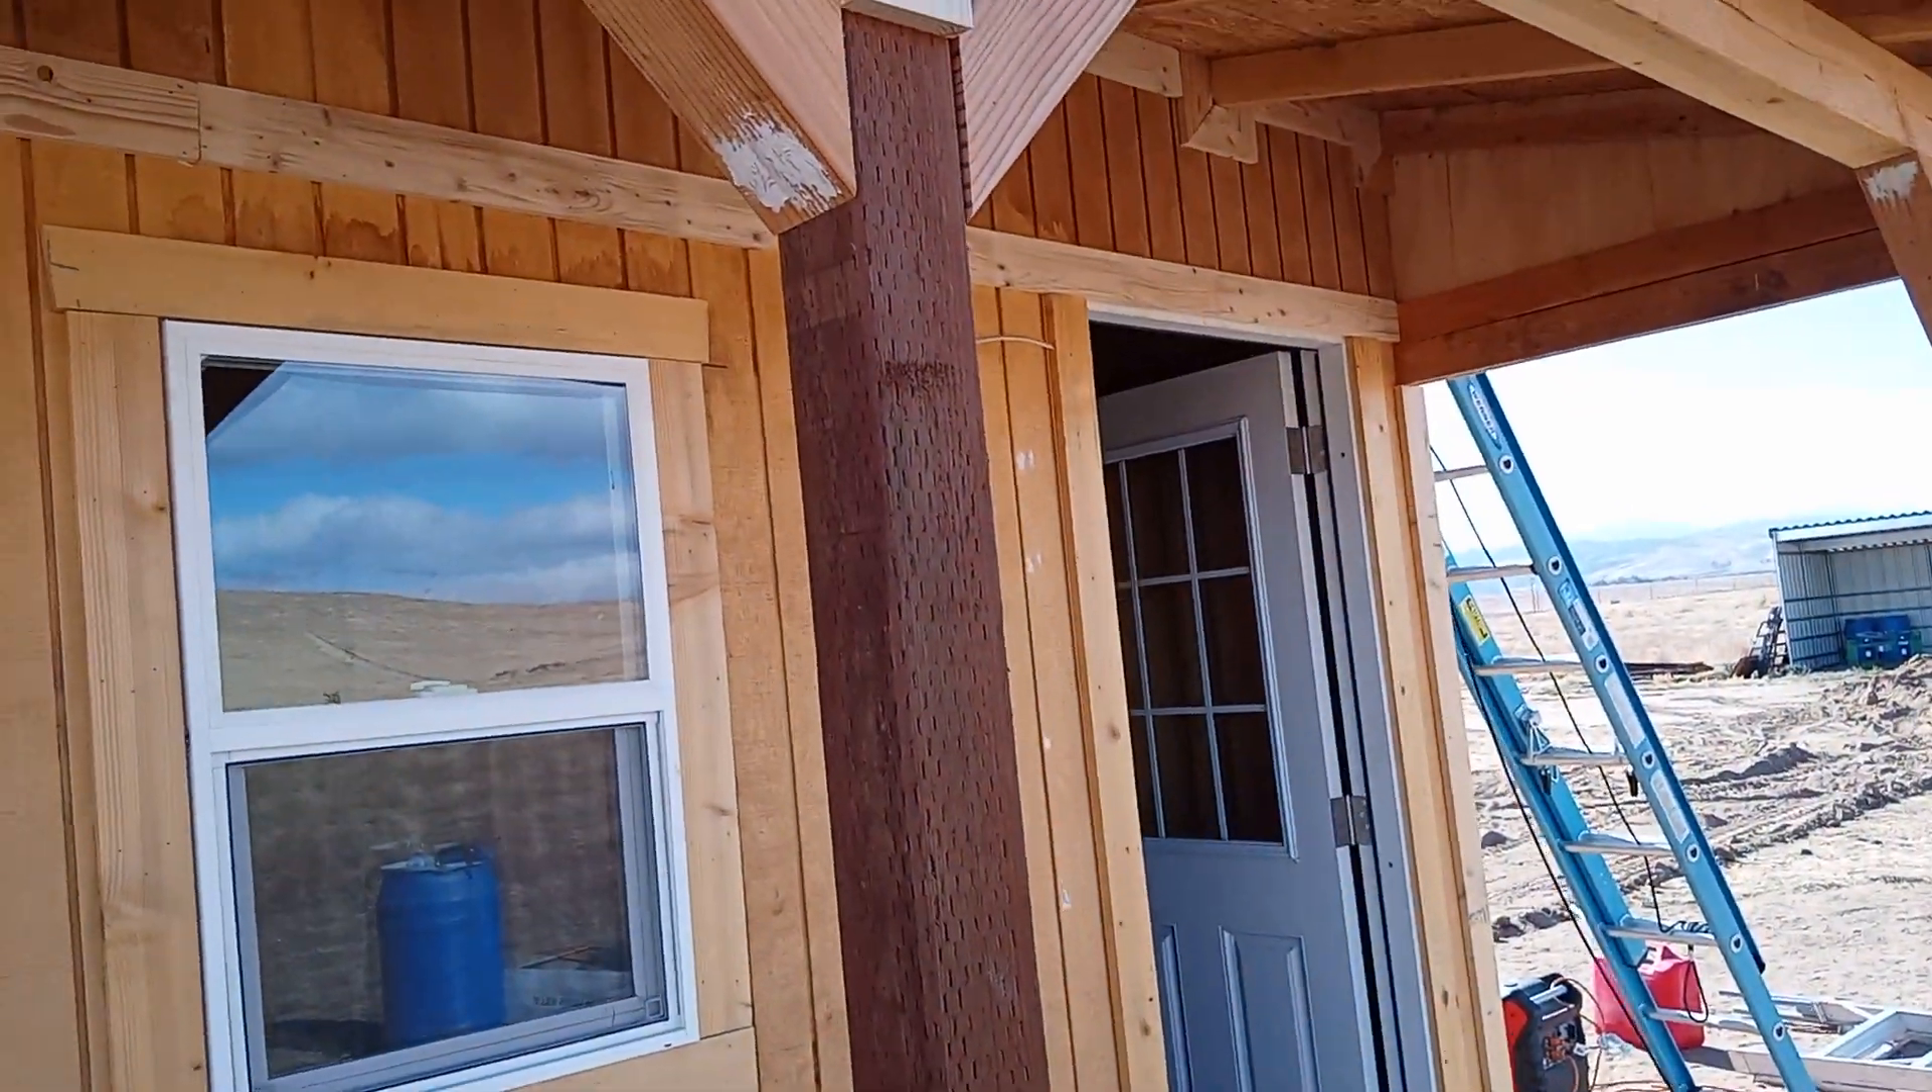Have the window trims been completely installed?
Yes.